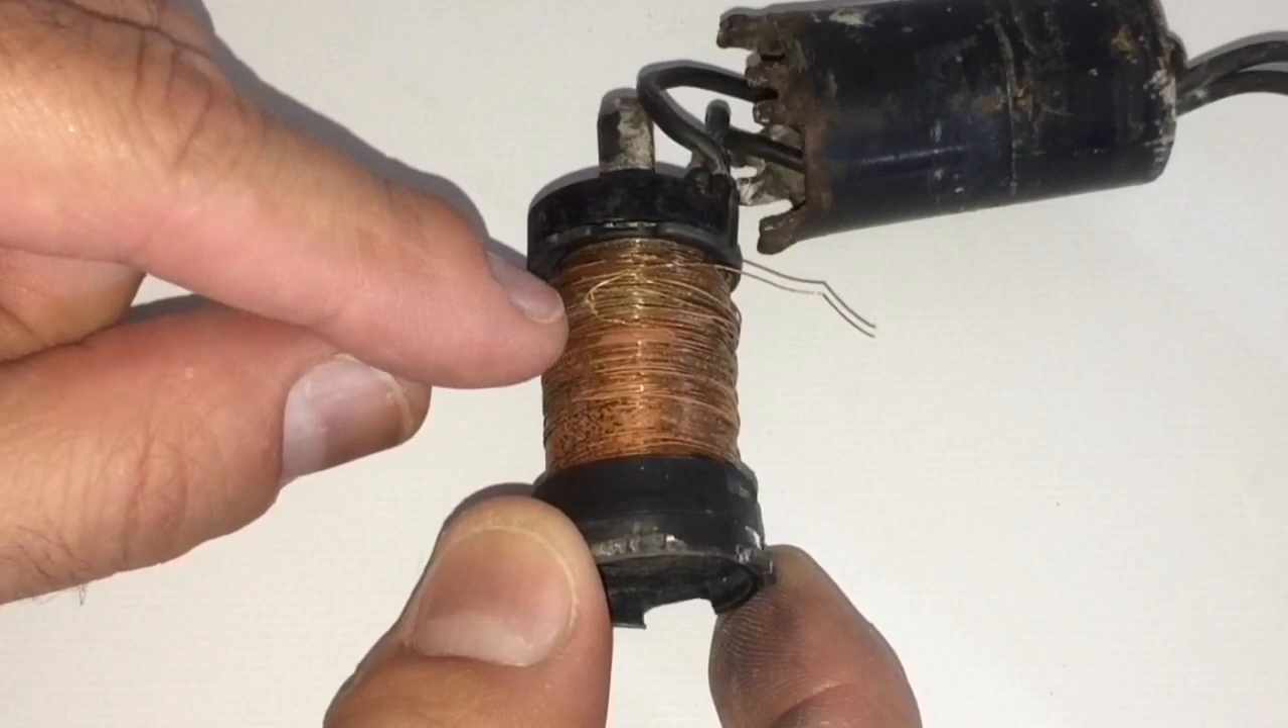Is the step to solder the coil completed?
No.